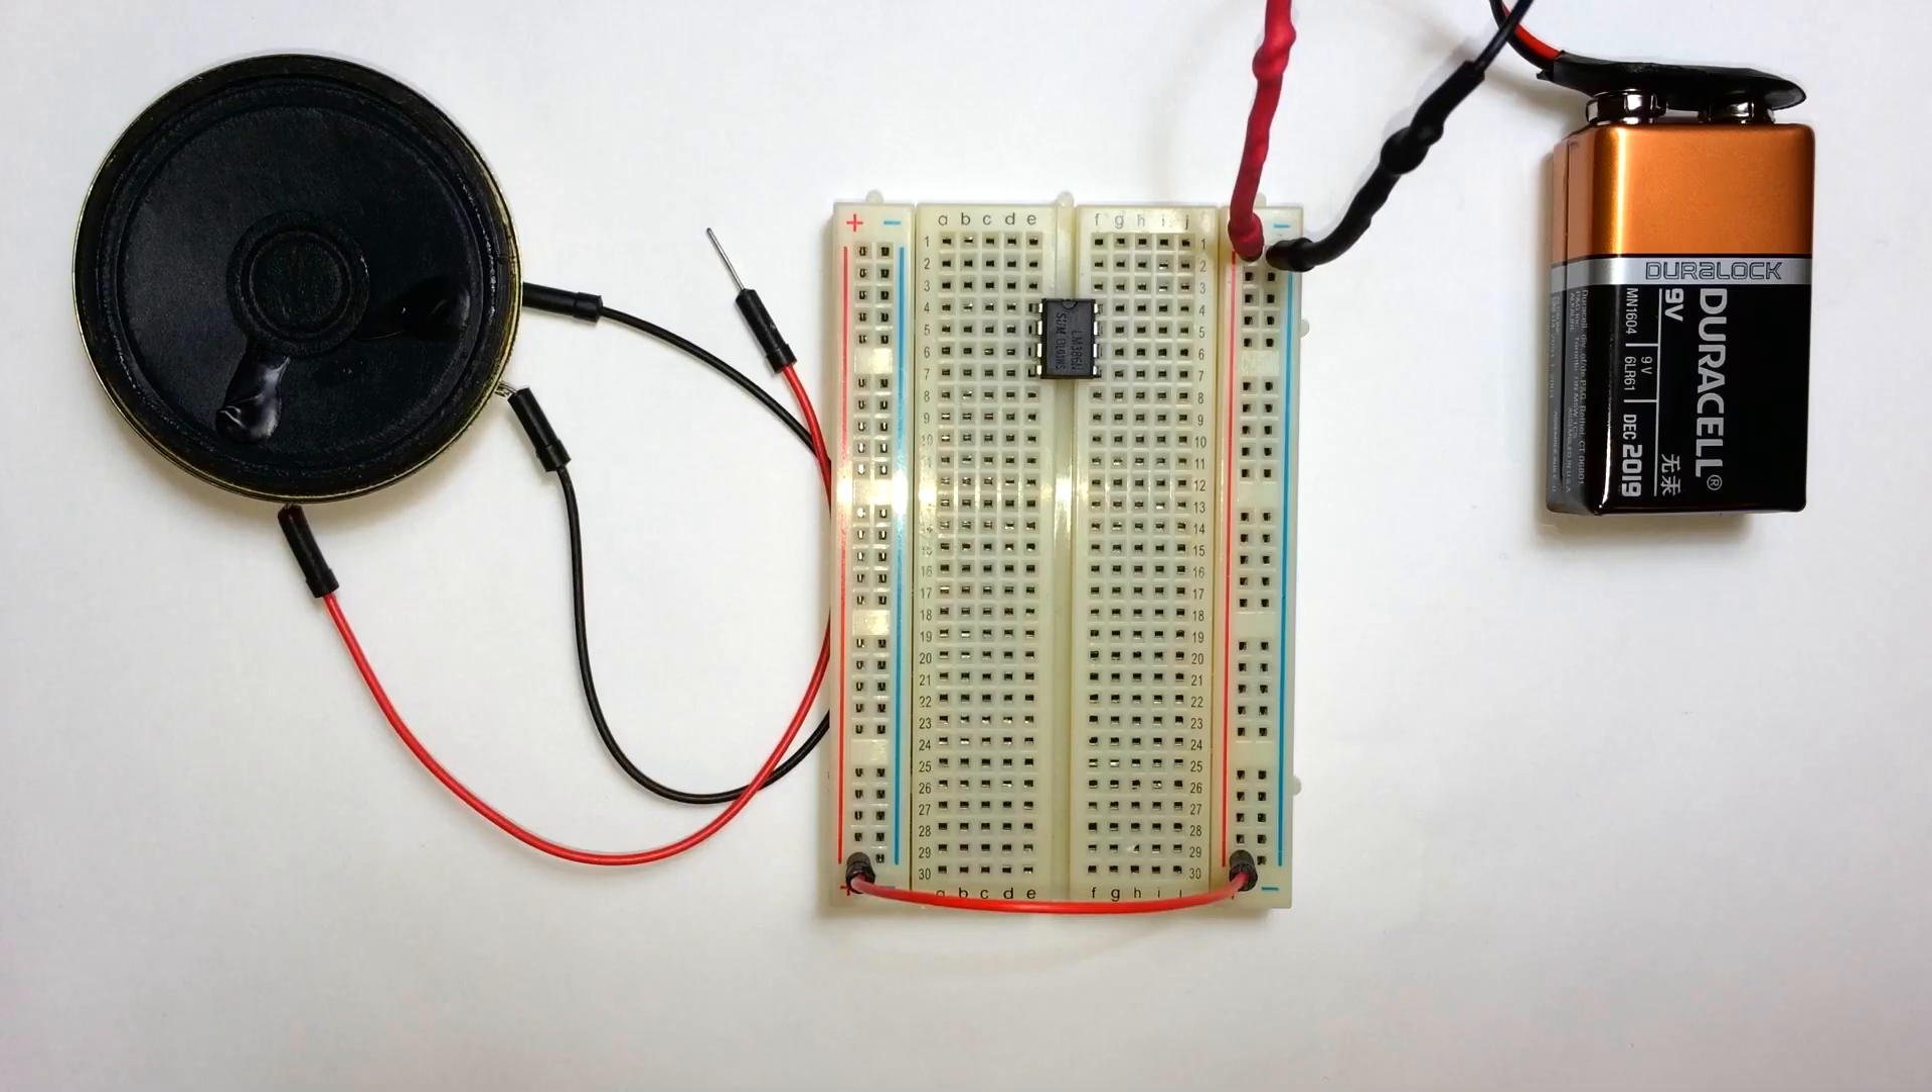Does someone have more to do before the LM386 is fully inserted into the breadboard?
No.